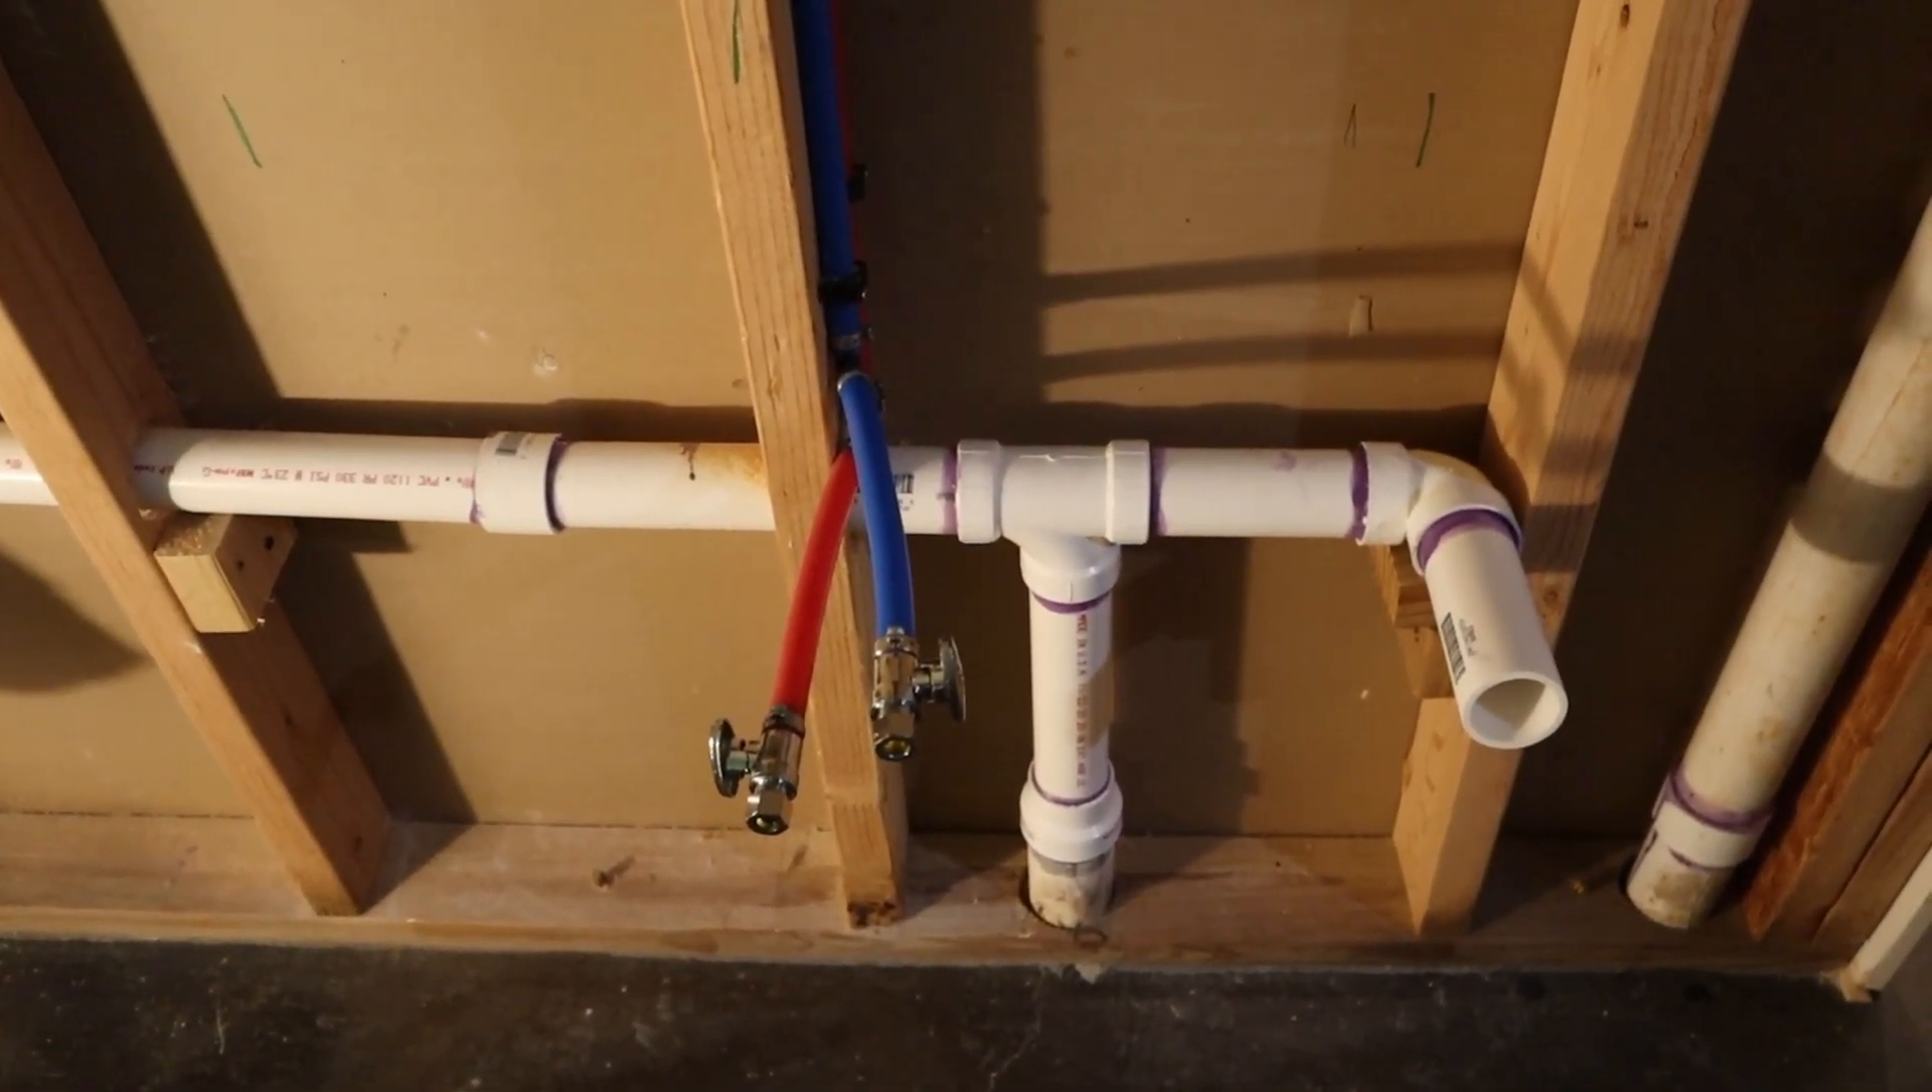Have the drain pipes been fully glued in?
Yes.